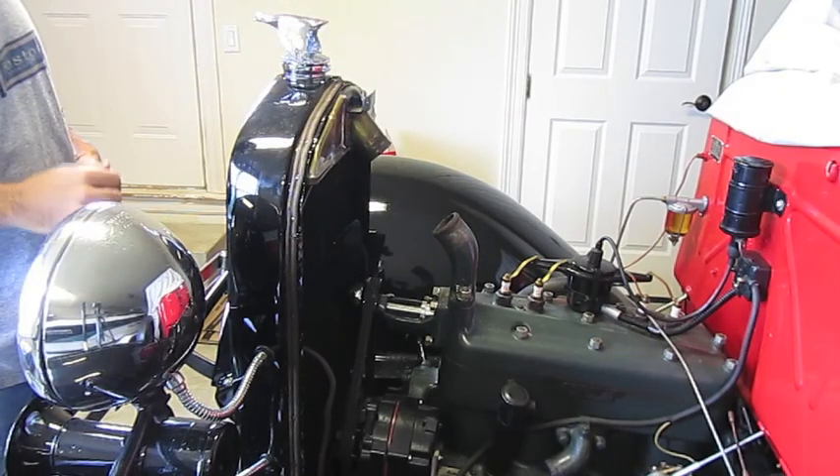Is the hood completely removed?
Yes.